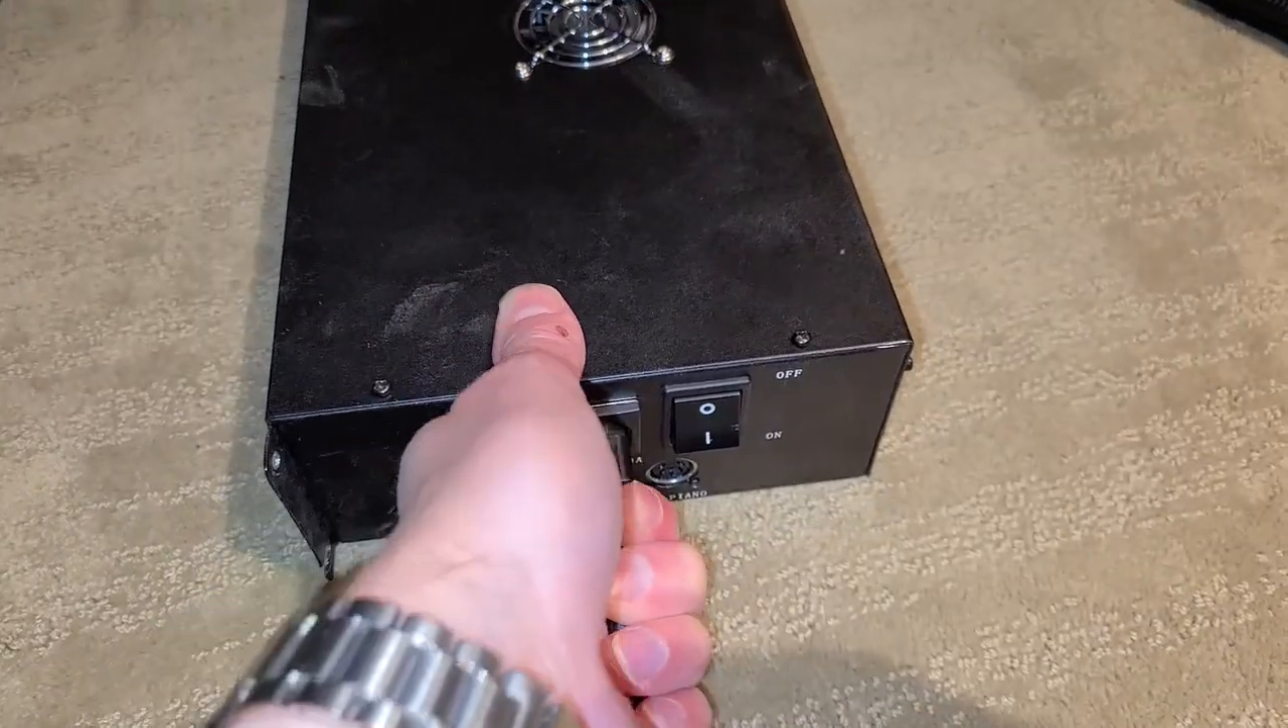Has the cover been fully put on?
Yes.